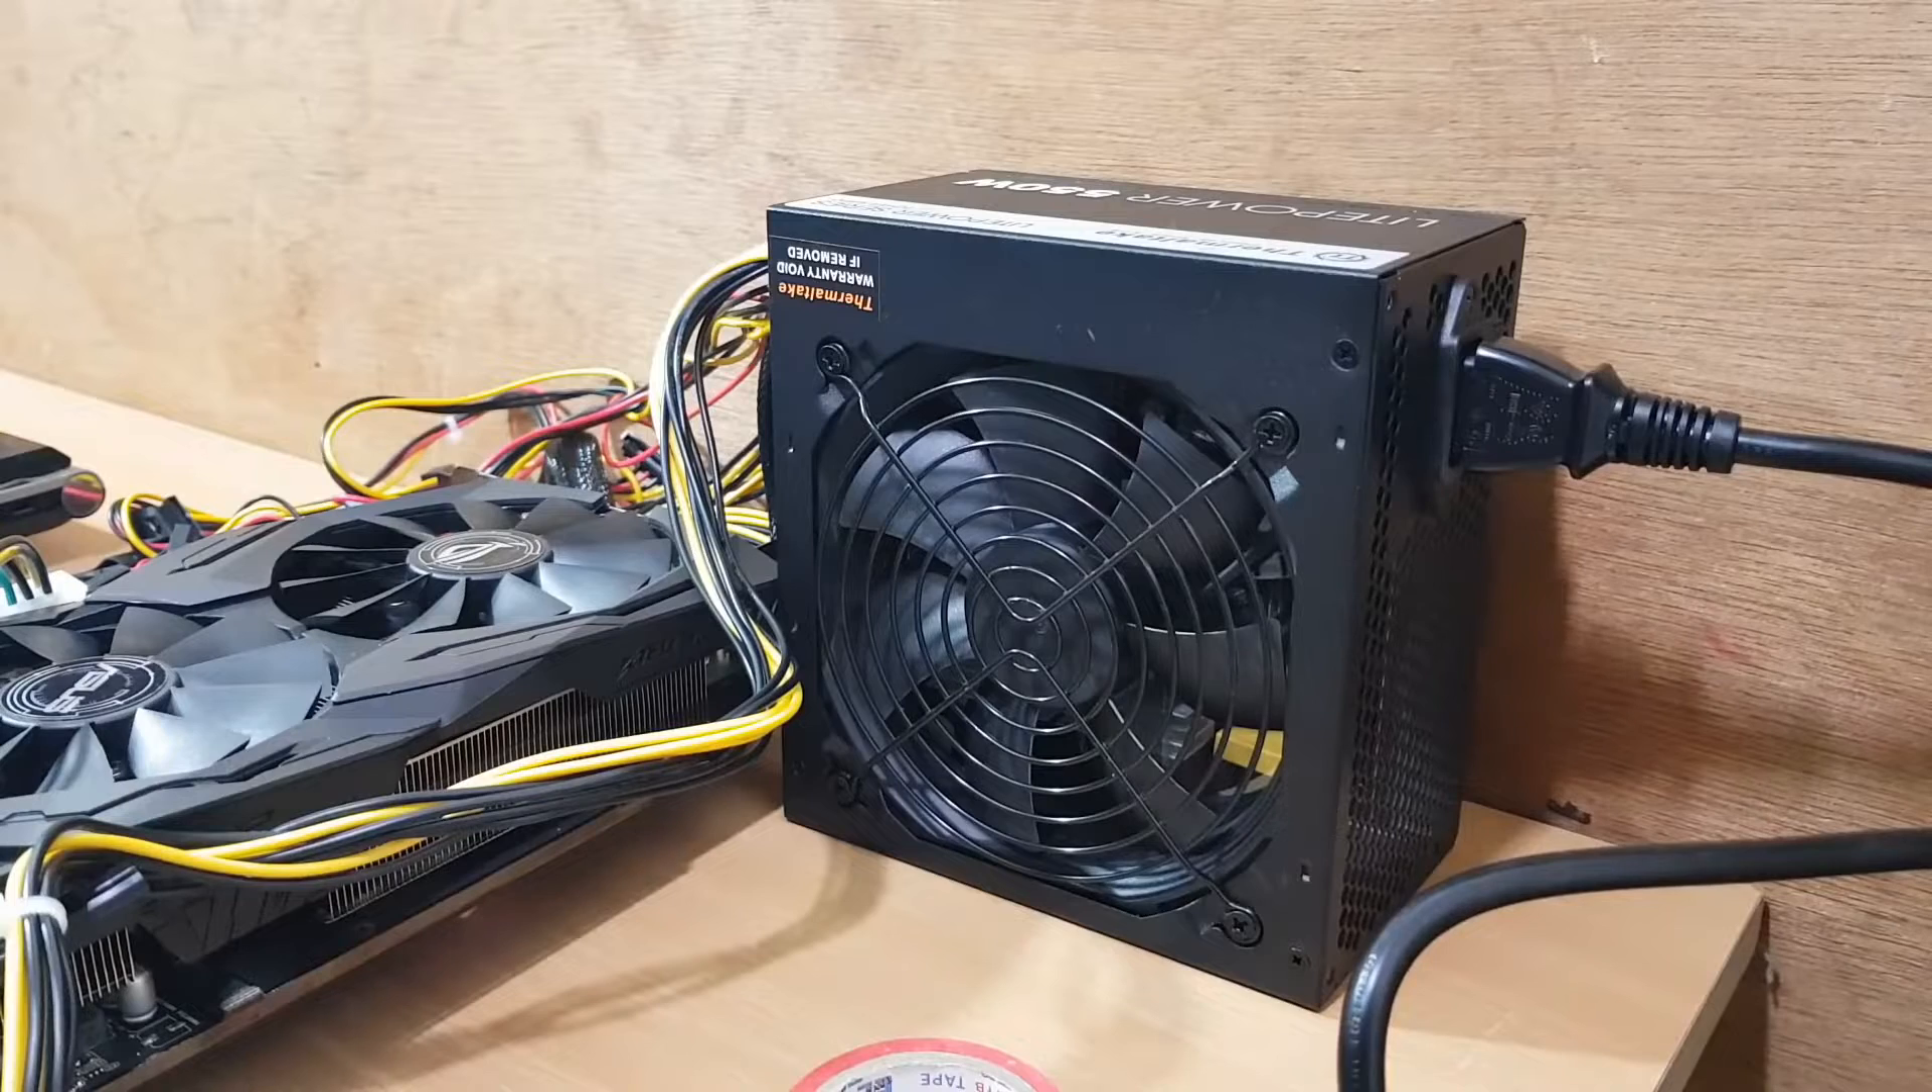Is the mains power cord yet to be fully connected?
No.